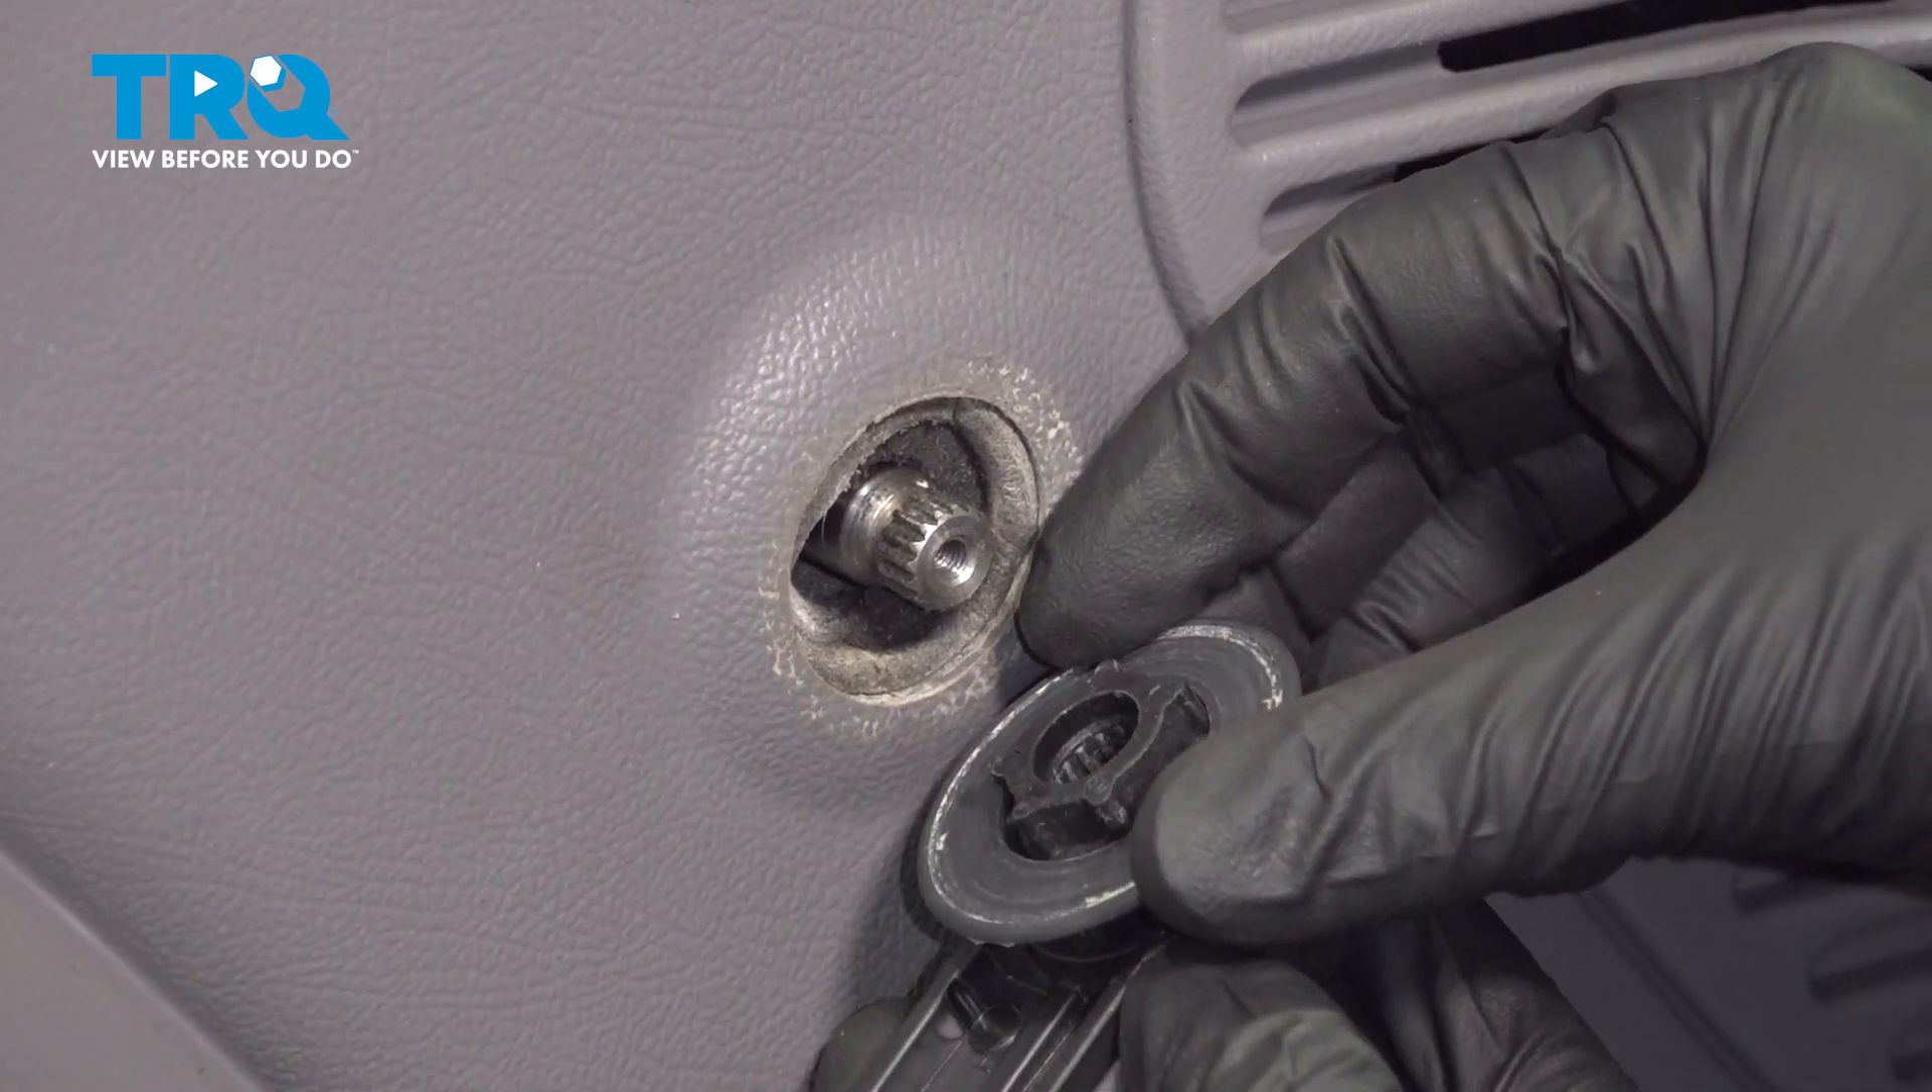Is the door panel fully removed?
No.